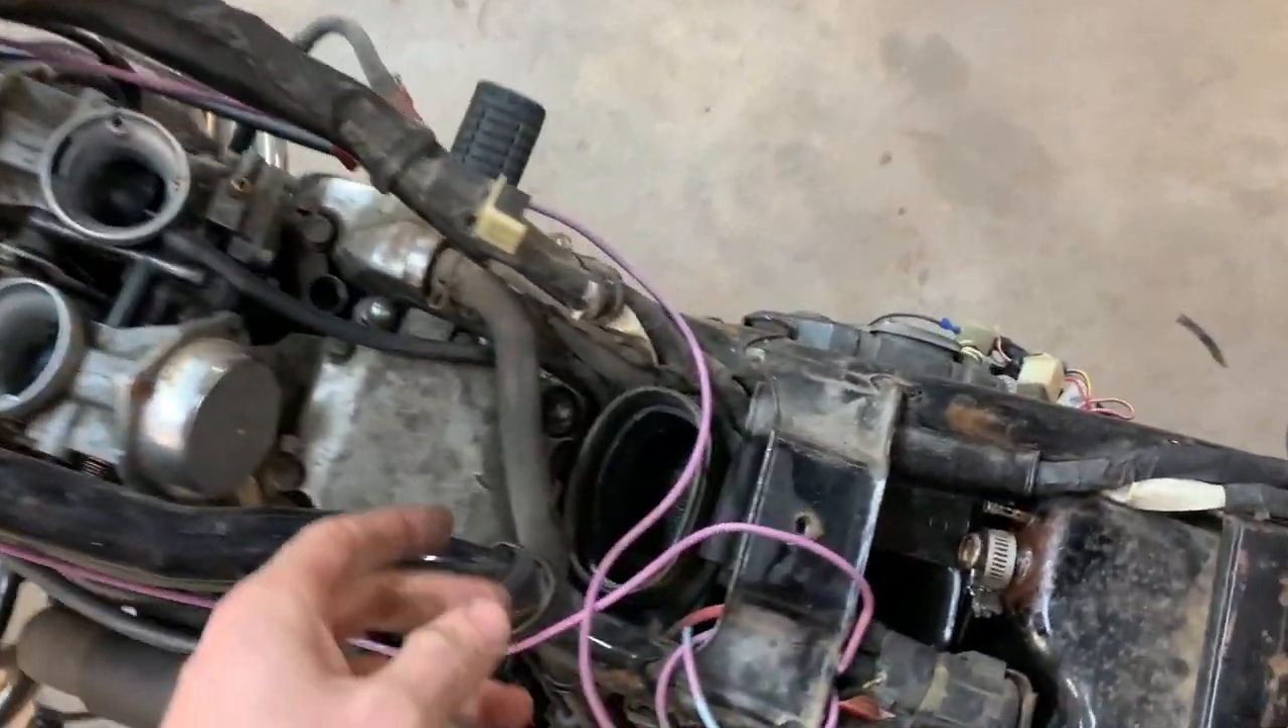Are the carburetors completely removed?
No.